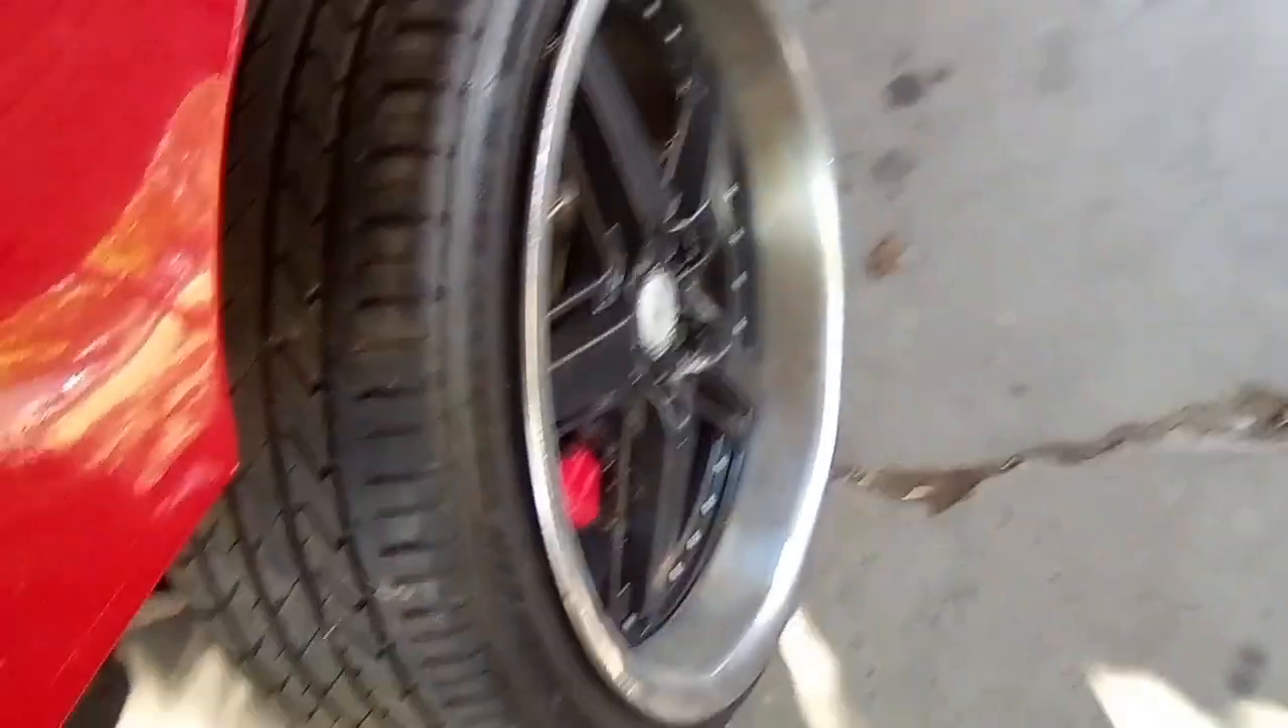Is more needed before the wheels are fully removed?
Yes.